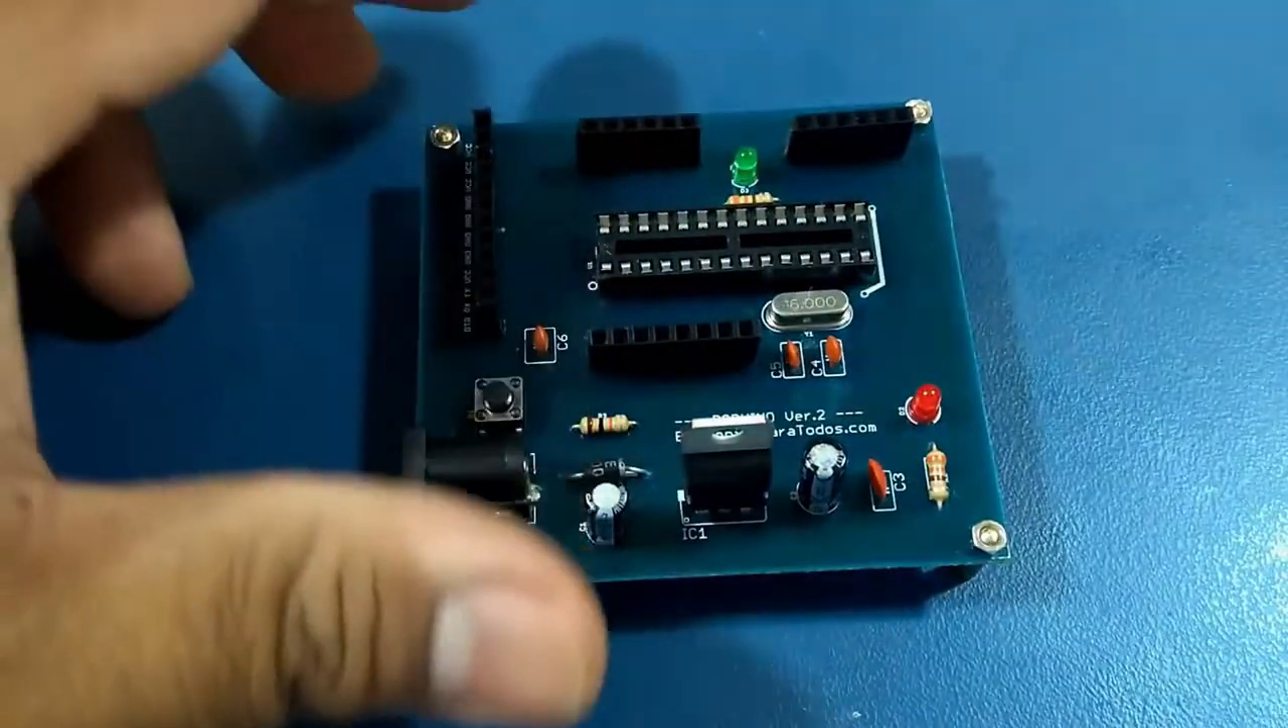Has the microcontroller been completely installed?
No.